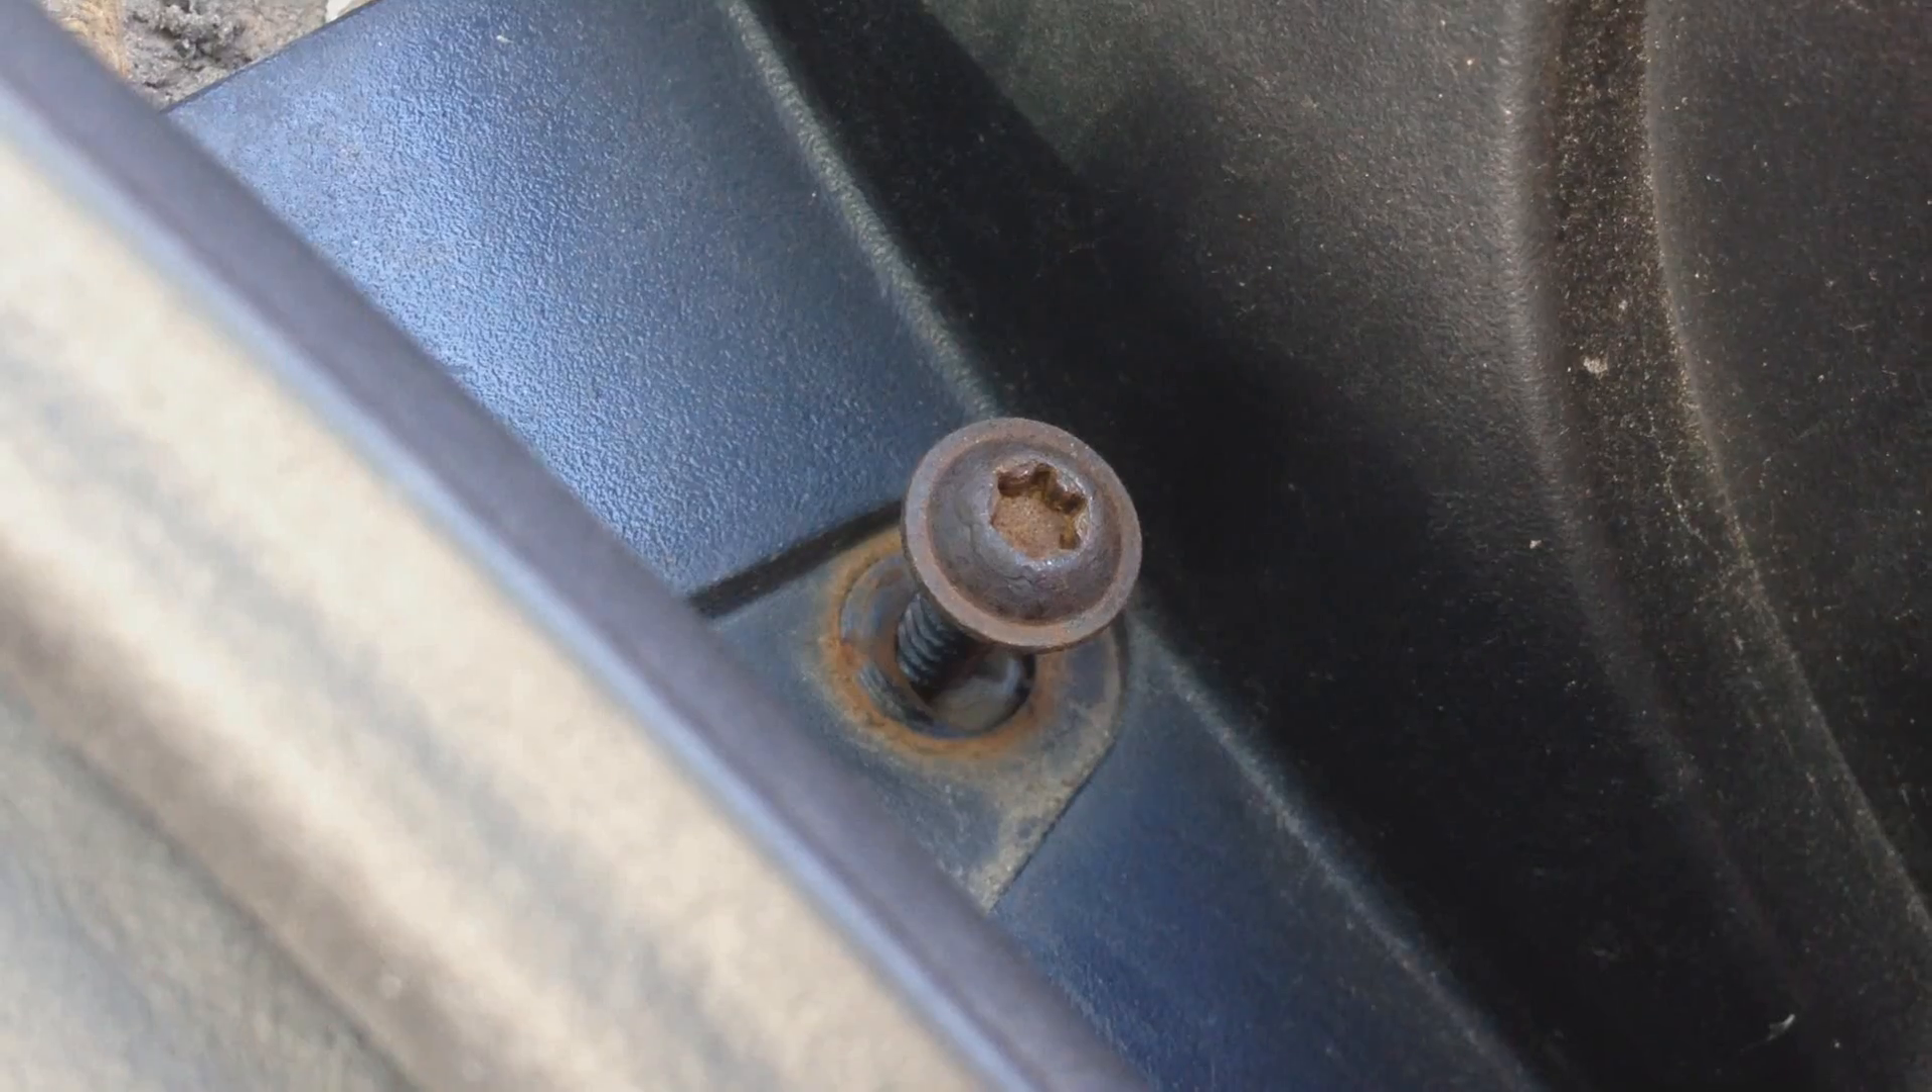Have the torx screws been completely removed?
No.